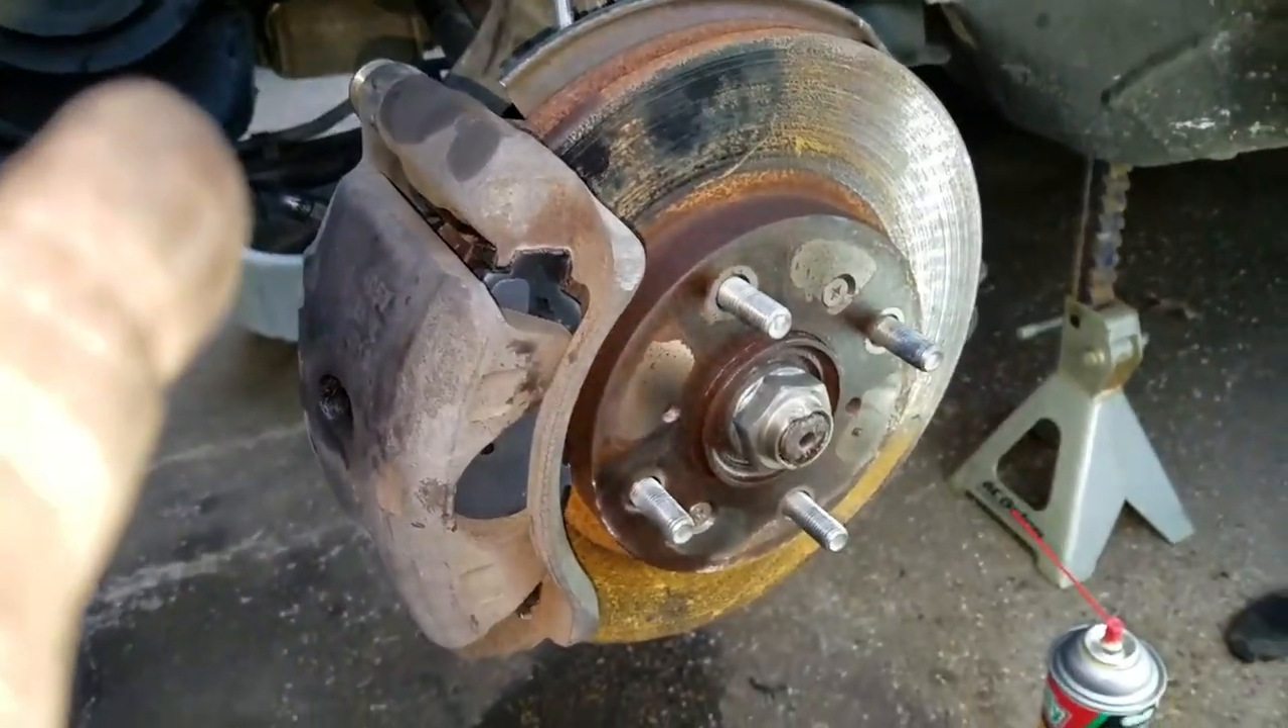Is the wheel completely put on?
No.